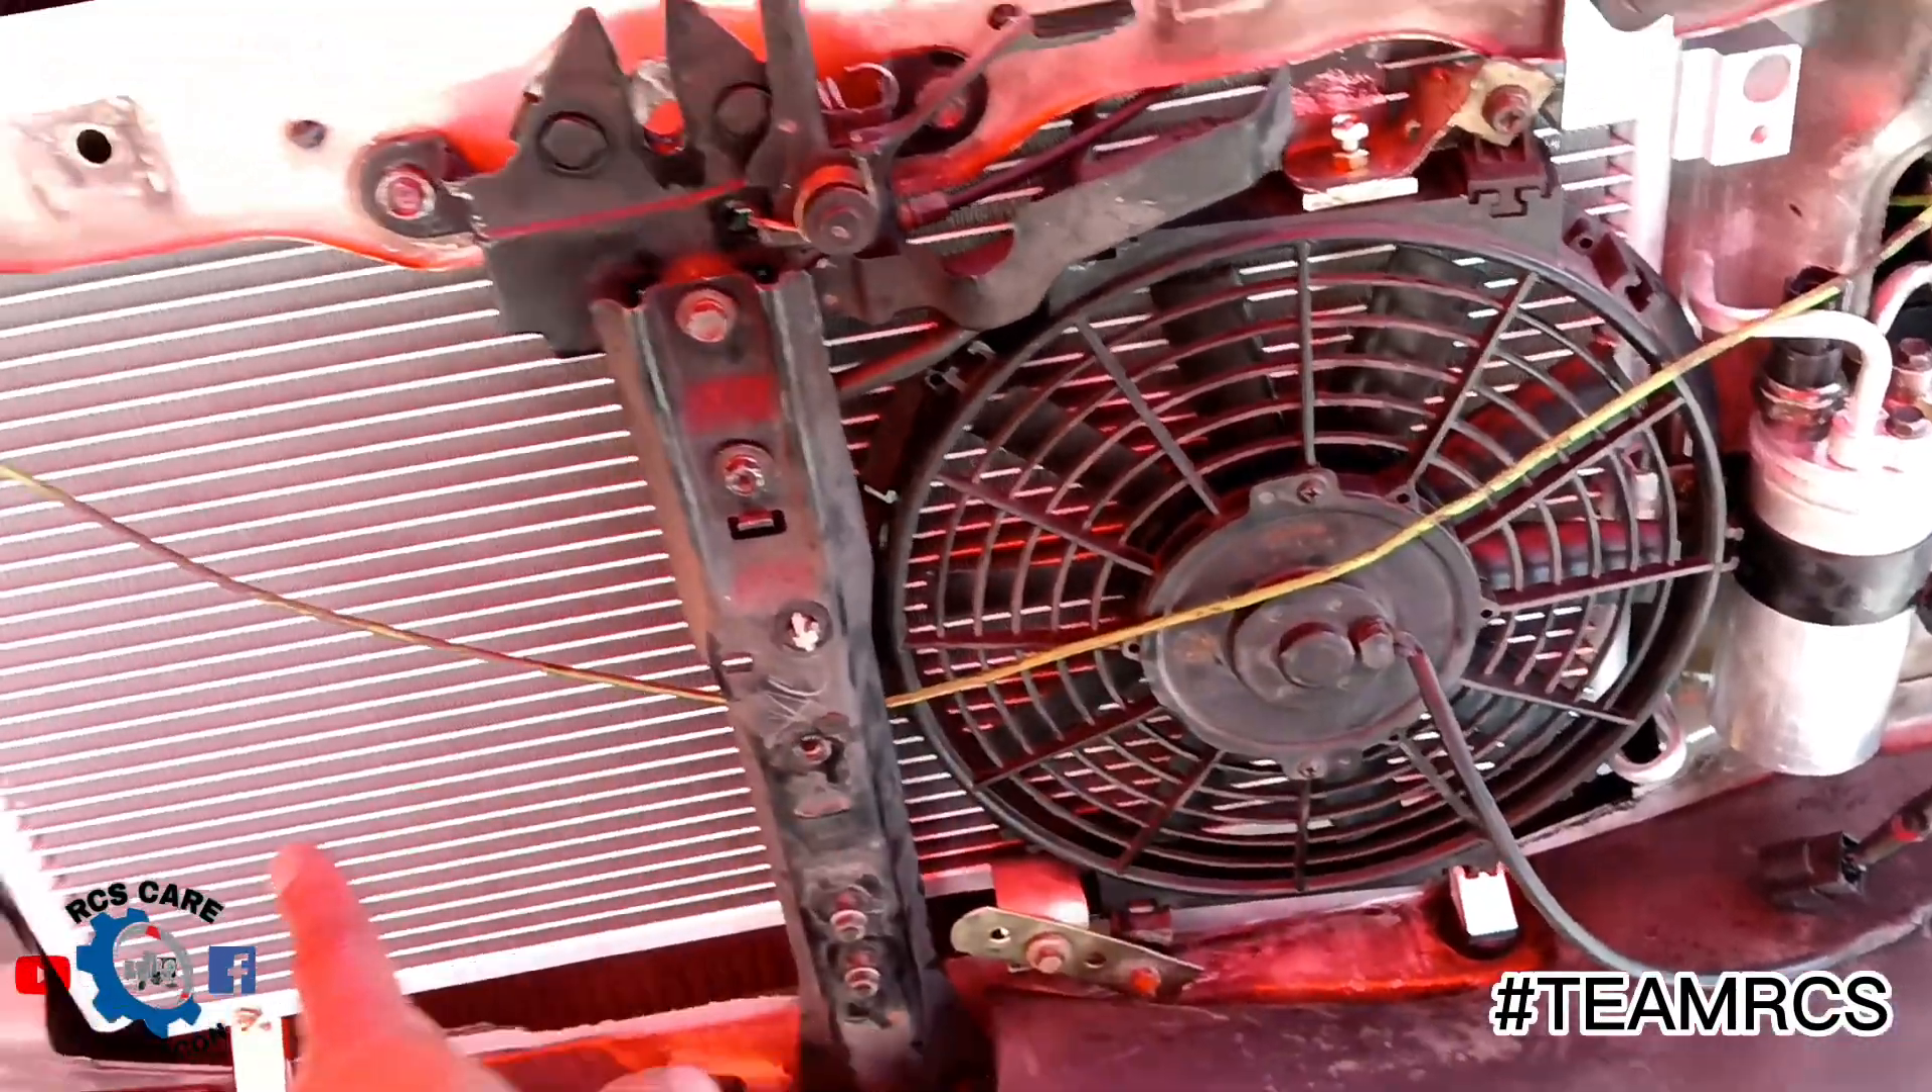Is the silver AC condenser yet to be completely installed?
No.